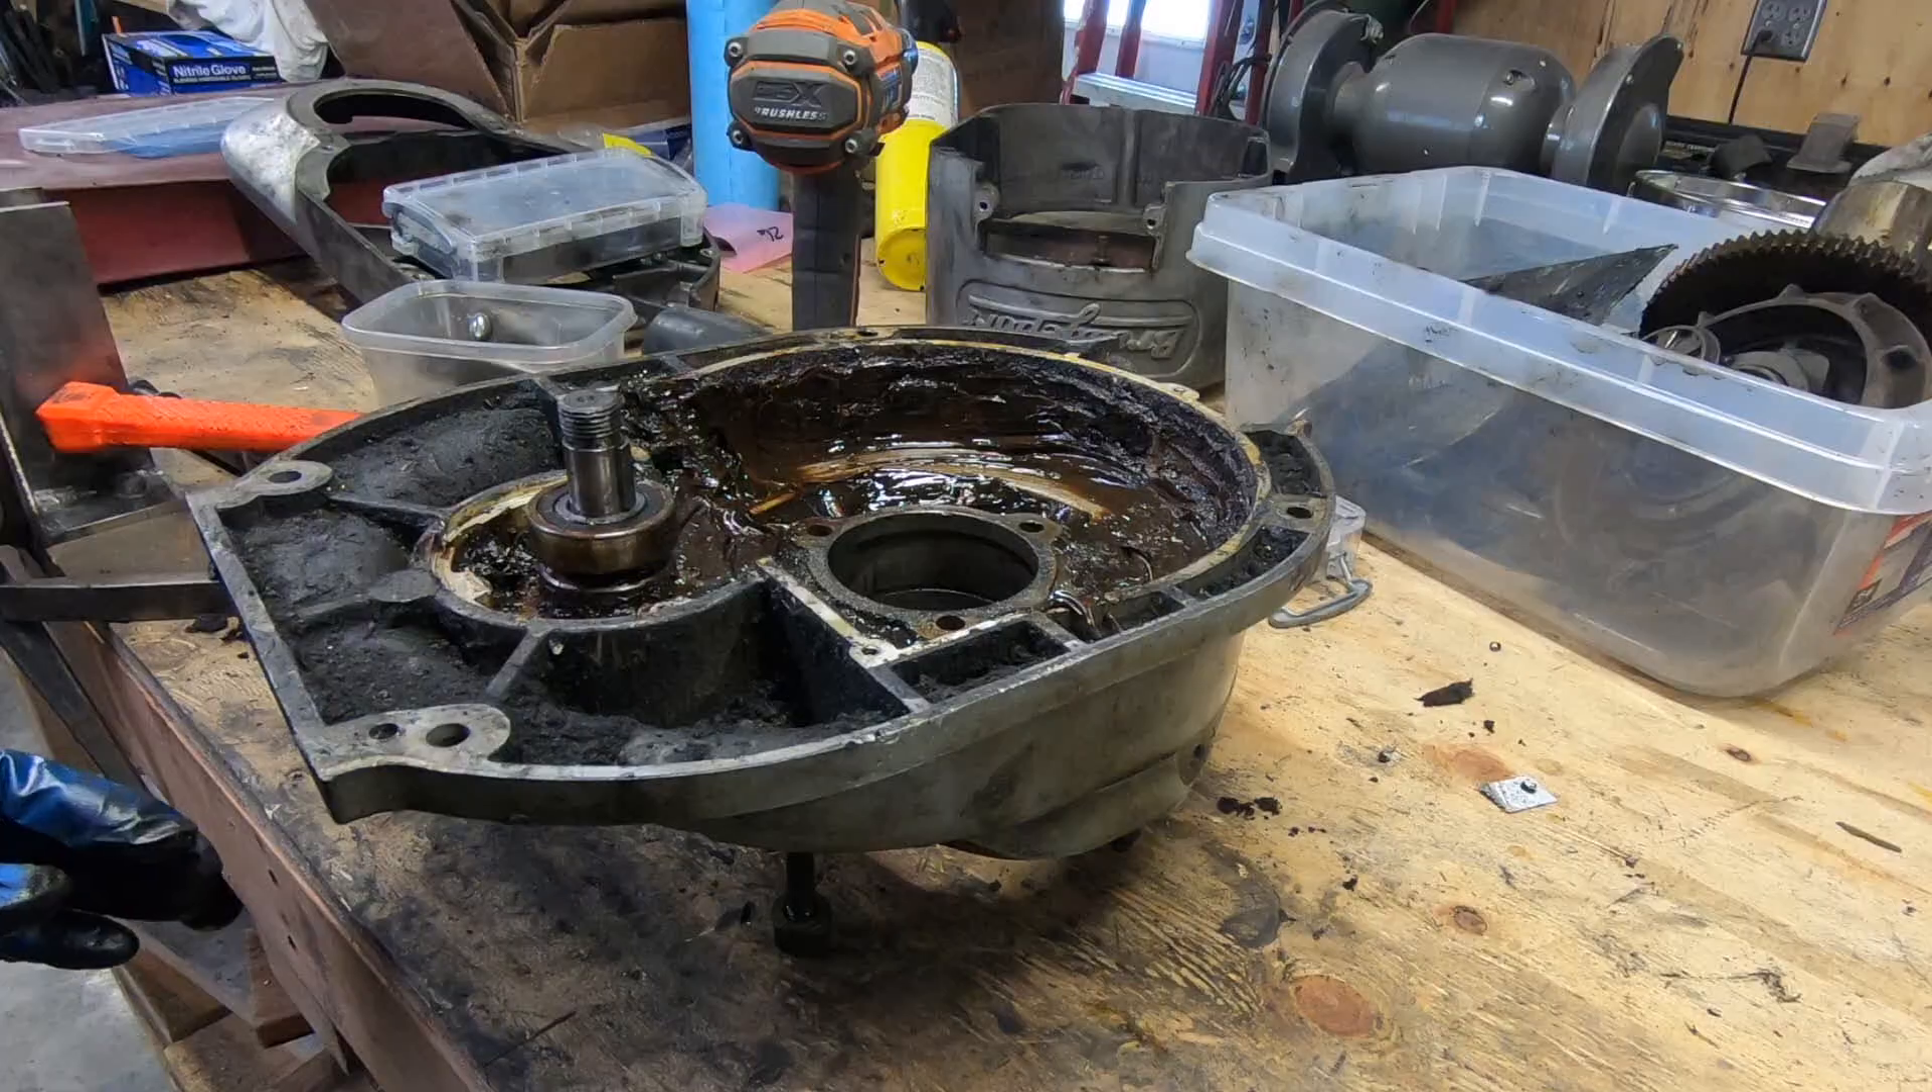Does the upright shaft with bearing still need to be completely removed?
Yes.